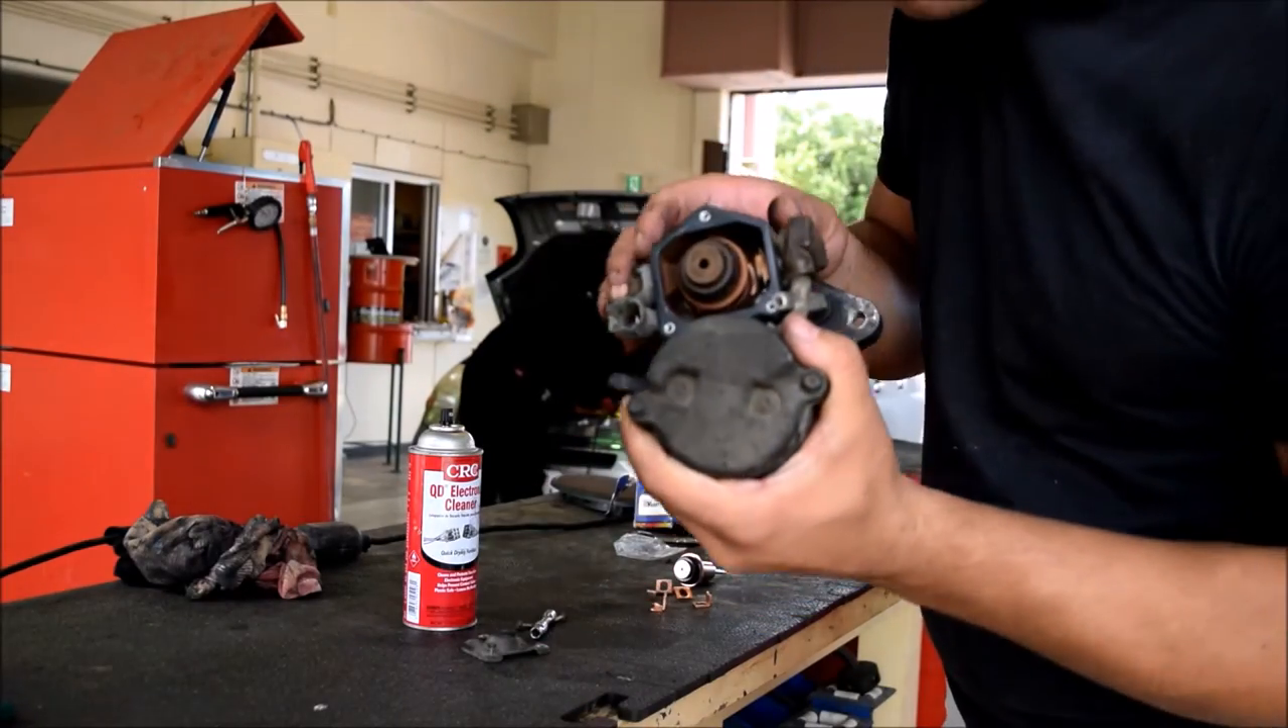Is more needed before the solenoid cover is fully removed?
No.